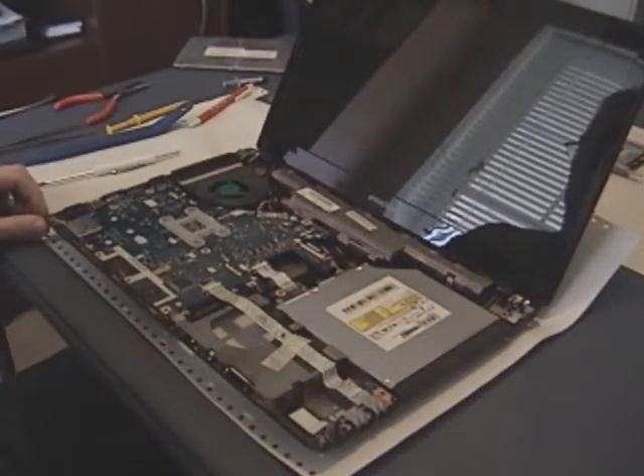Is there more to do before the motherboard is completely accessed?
No.